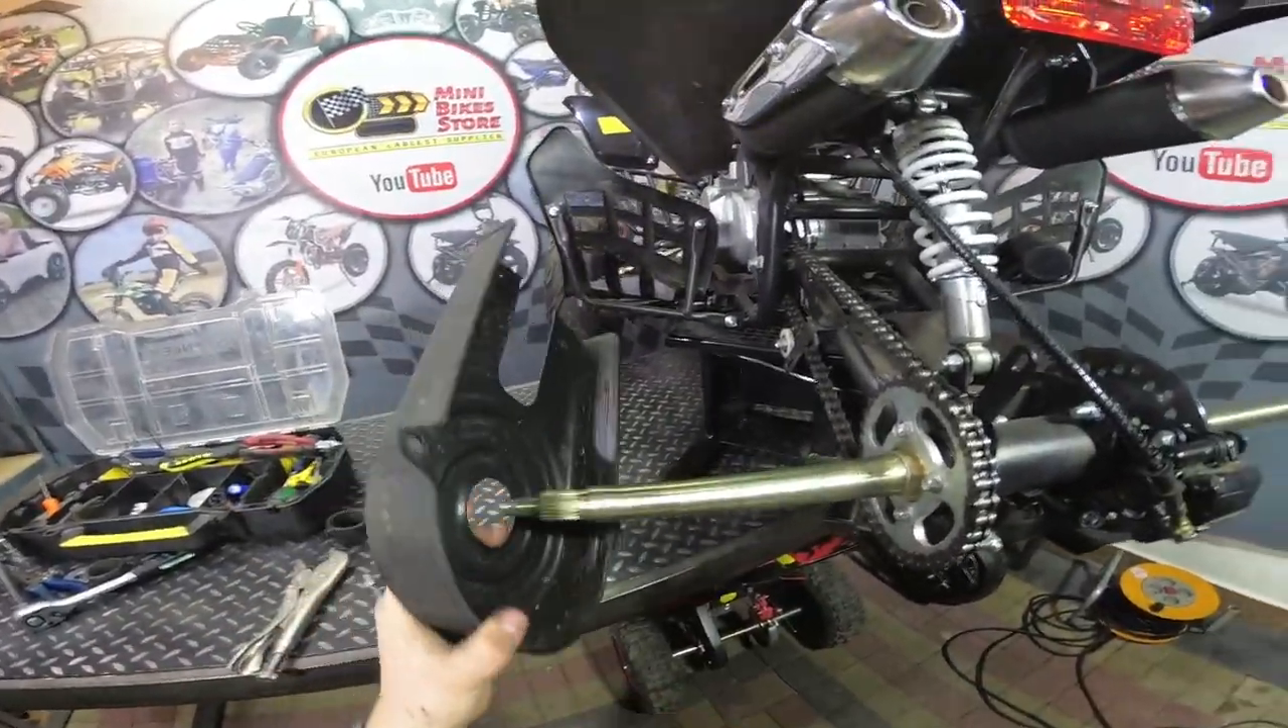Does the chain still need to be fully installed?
No.